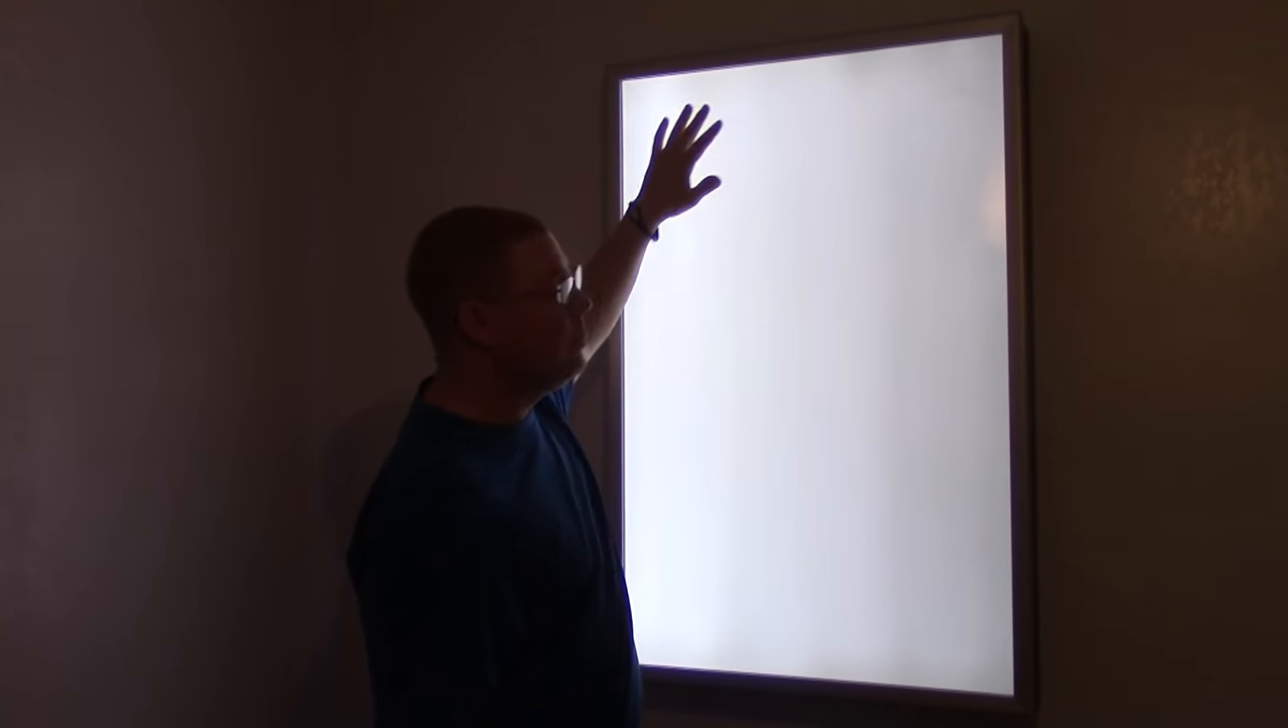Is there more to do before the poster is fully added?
Yes.